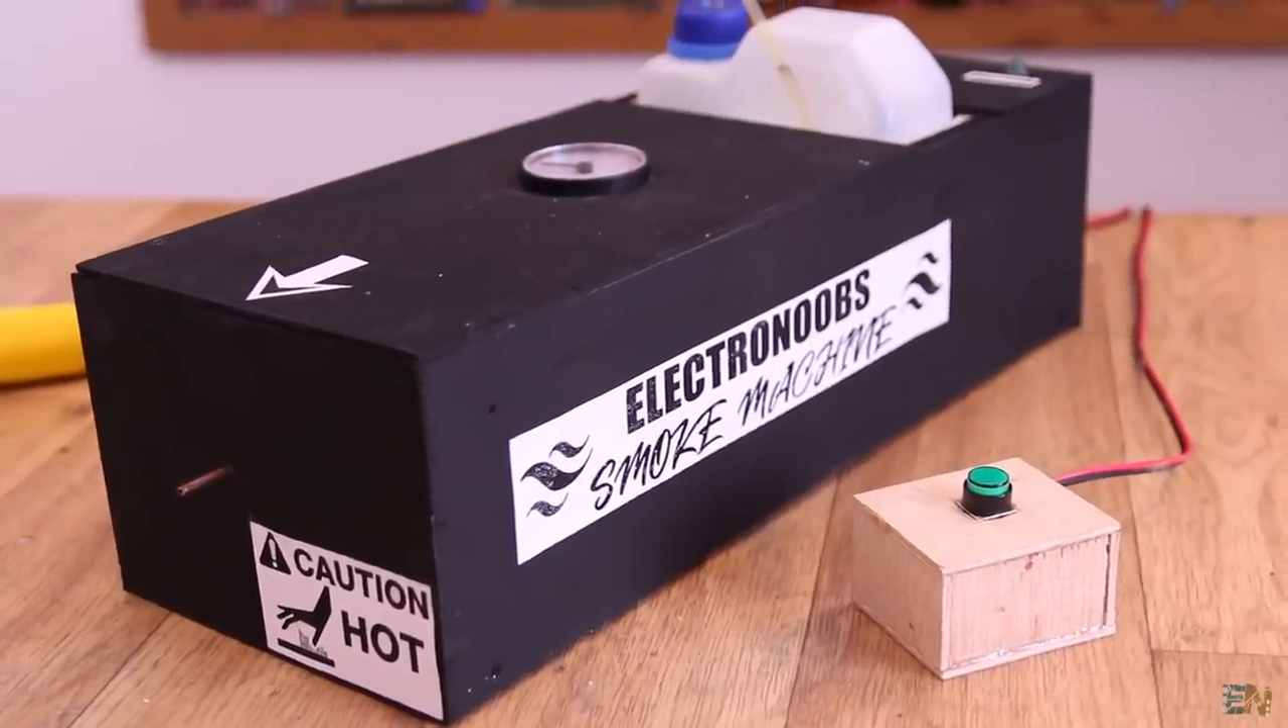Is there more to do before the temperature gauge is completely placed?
No.